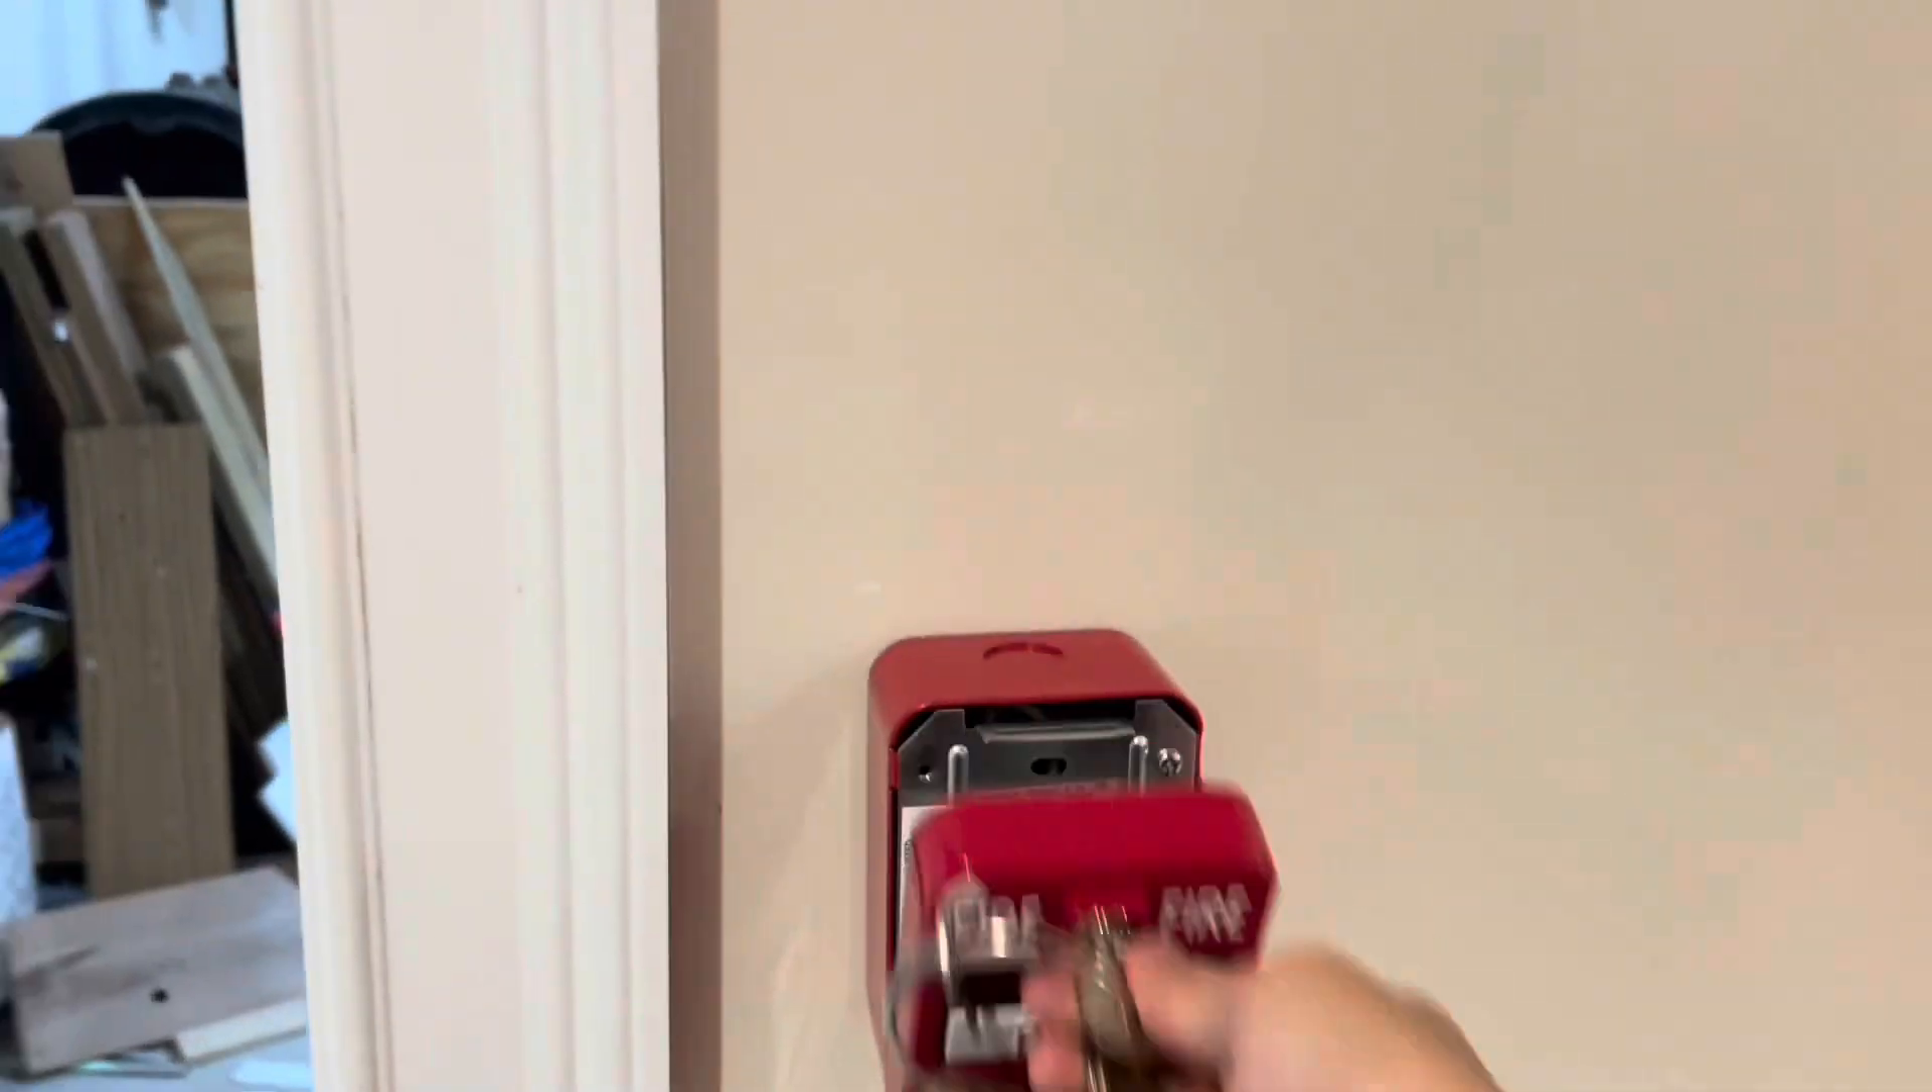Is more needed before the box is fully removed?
Yes.